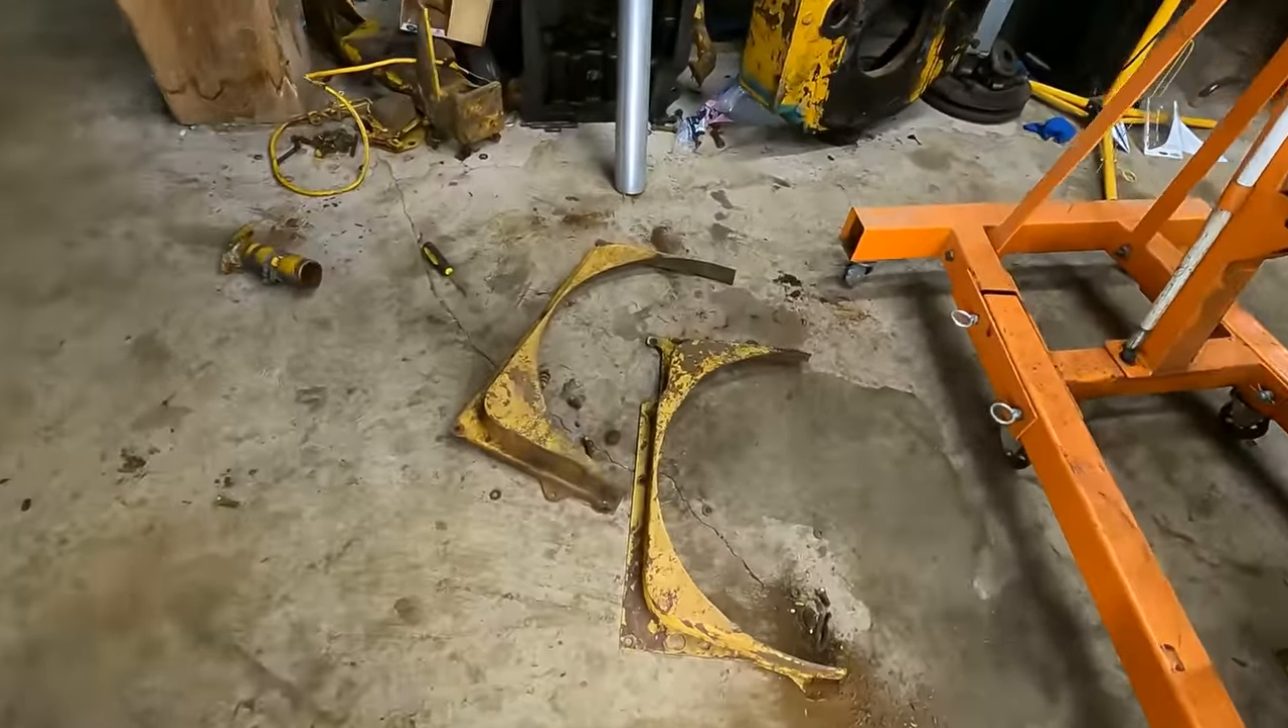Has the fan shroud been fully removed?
Yes.